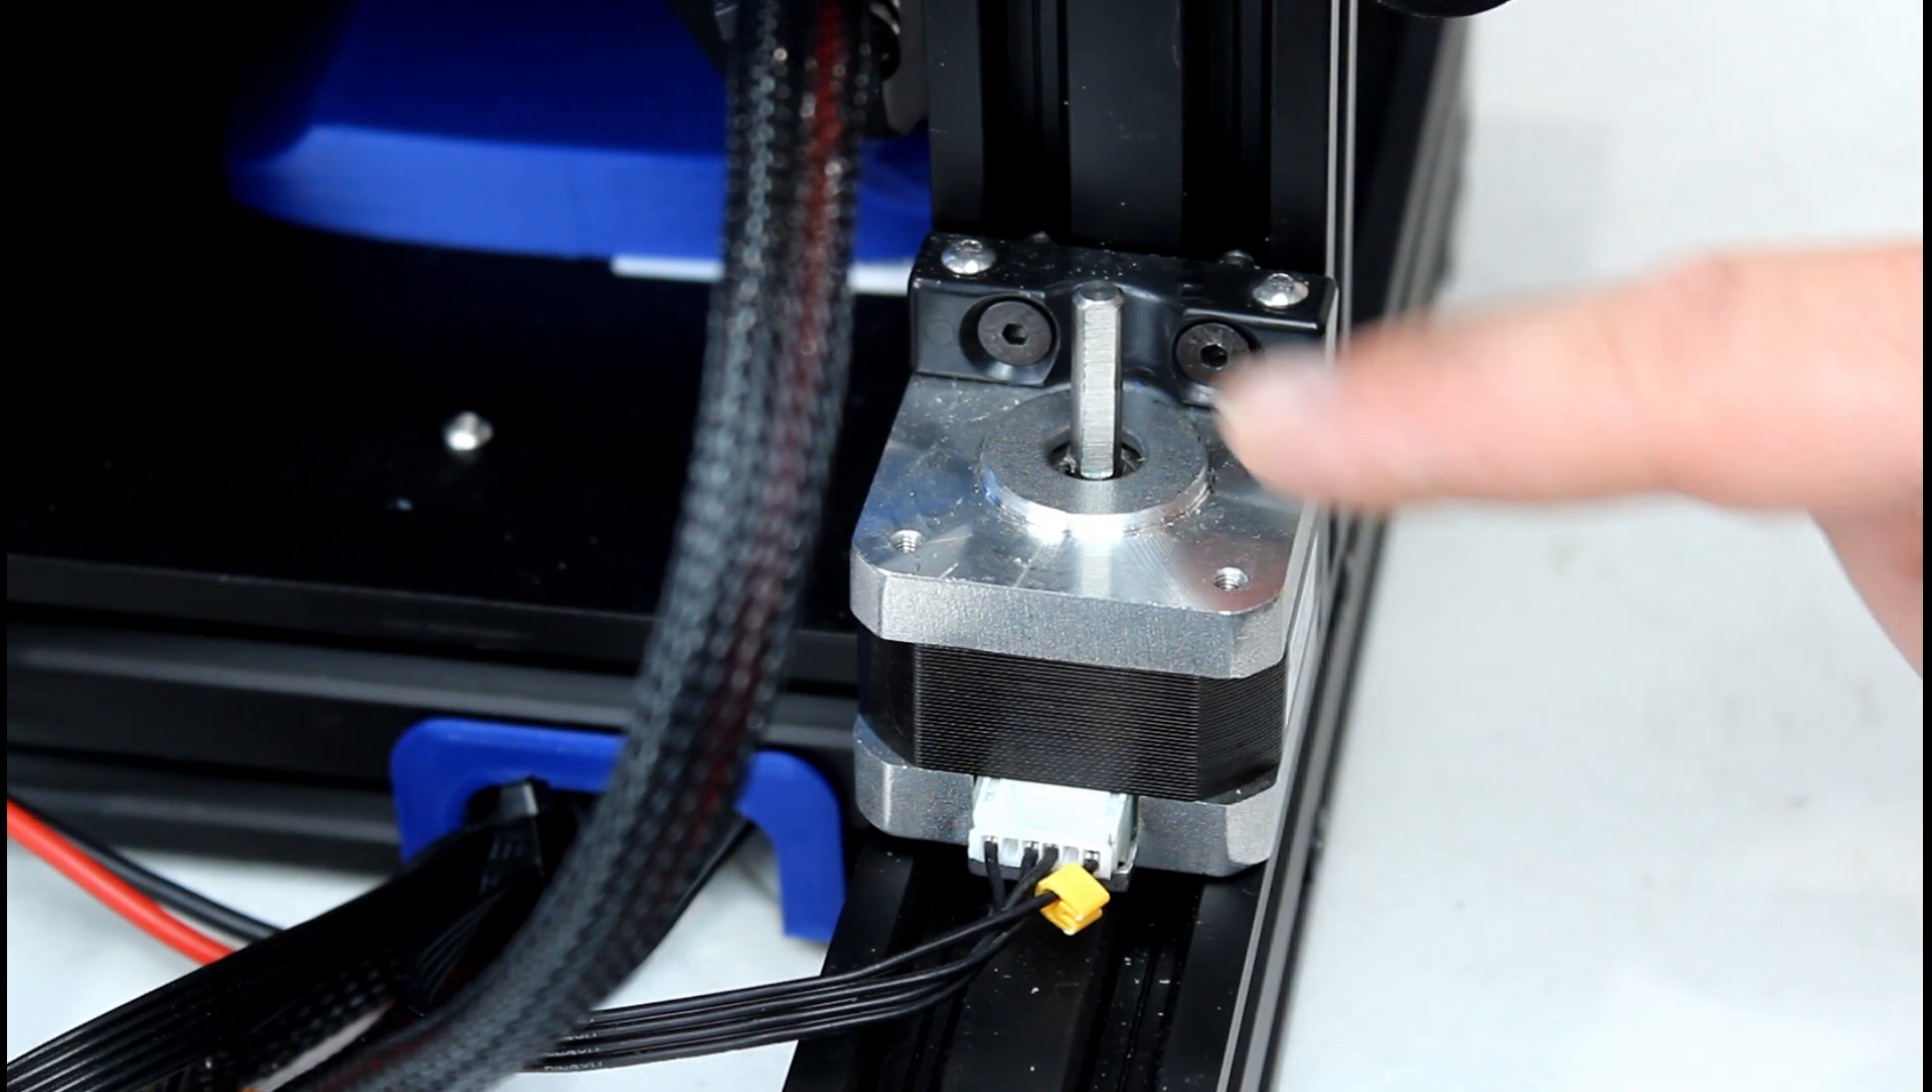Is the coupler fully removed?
Yes.